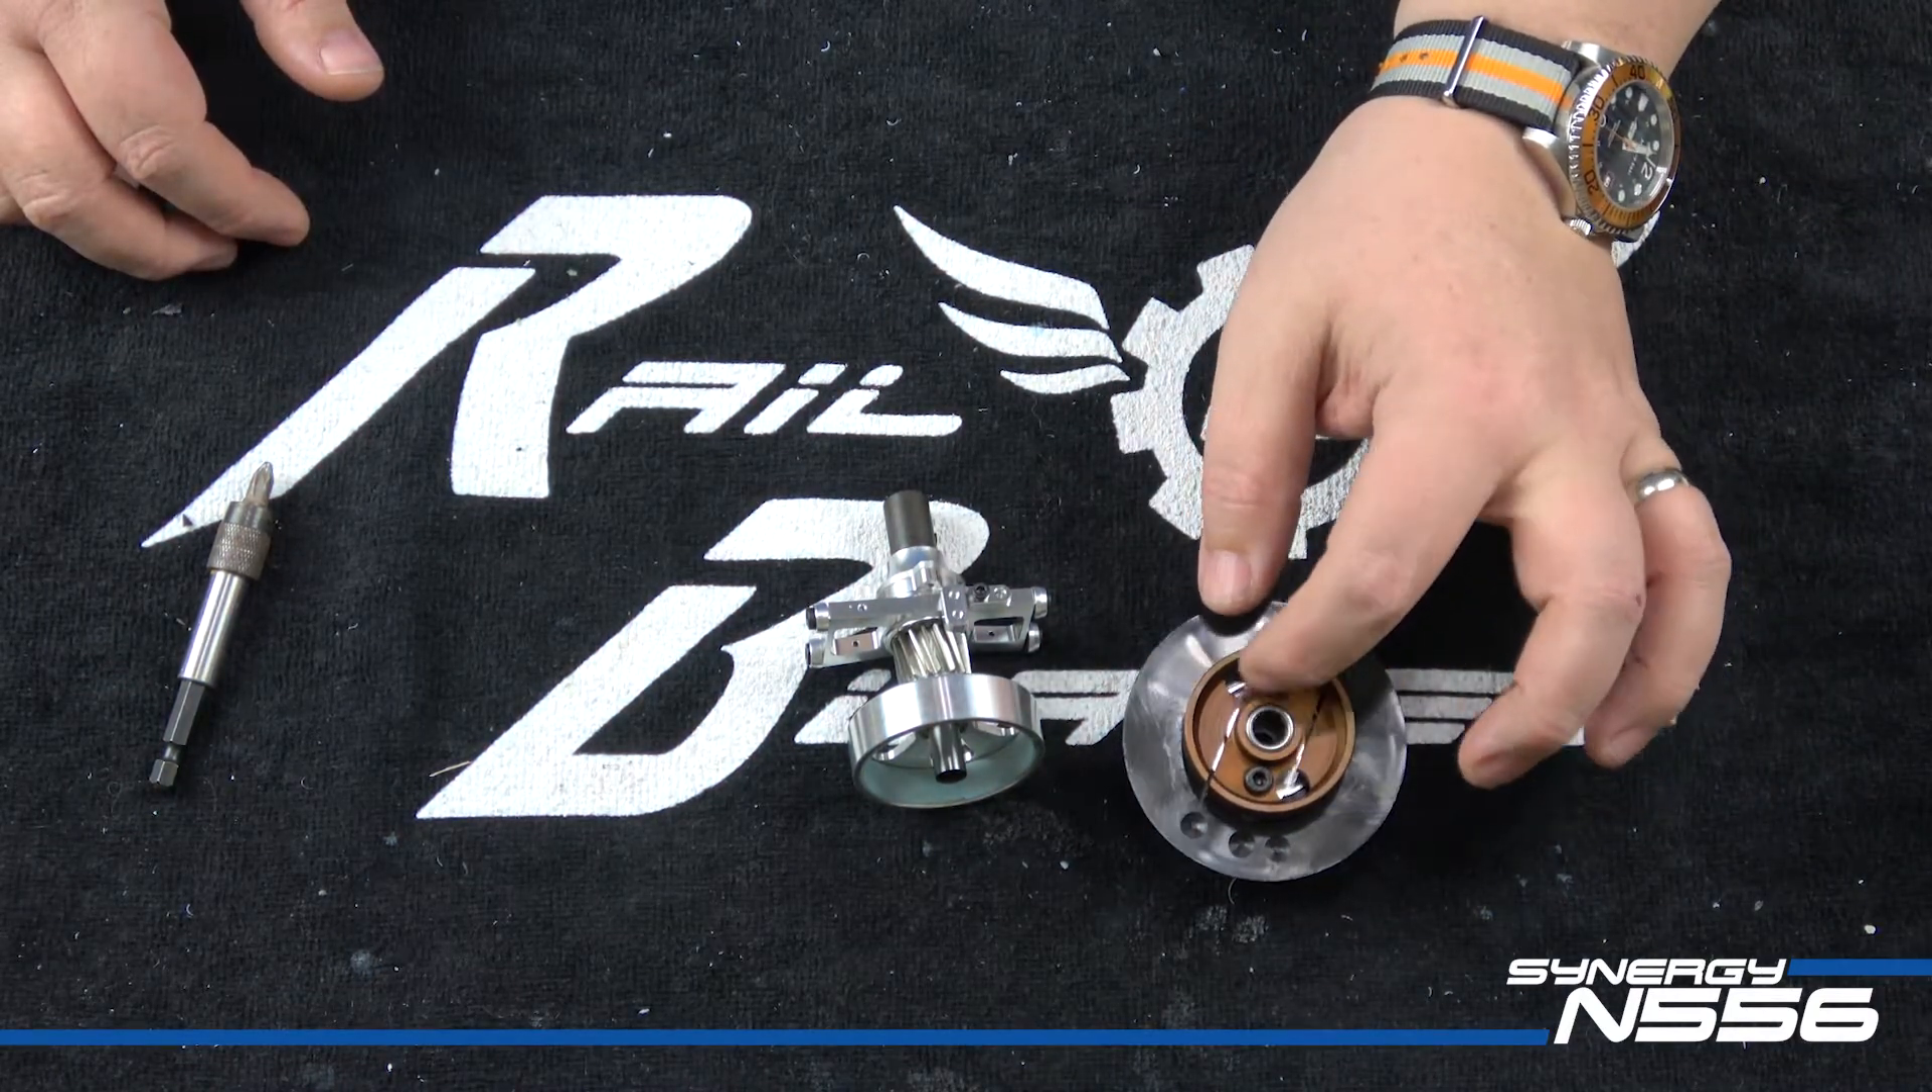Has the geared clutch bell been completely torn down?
No.